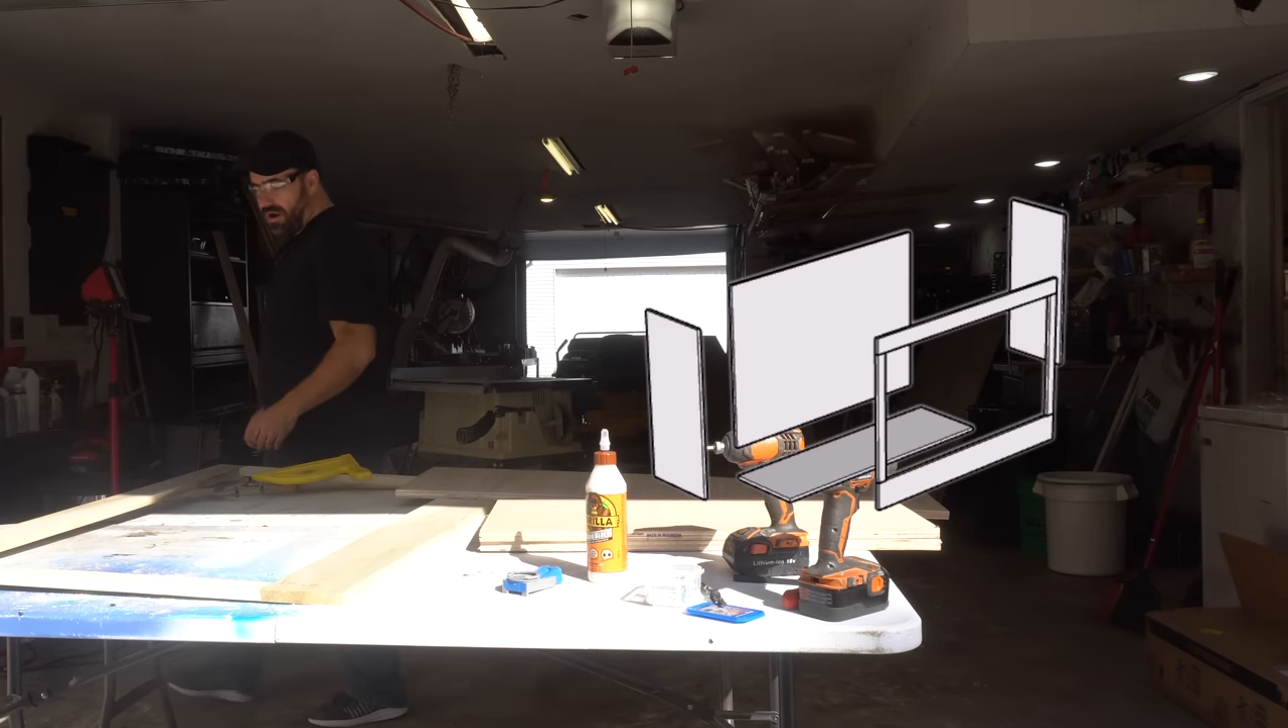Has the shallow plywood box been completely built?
No.